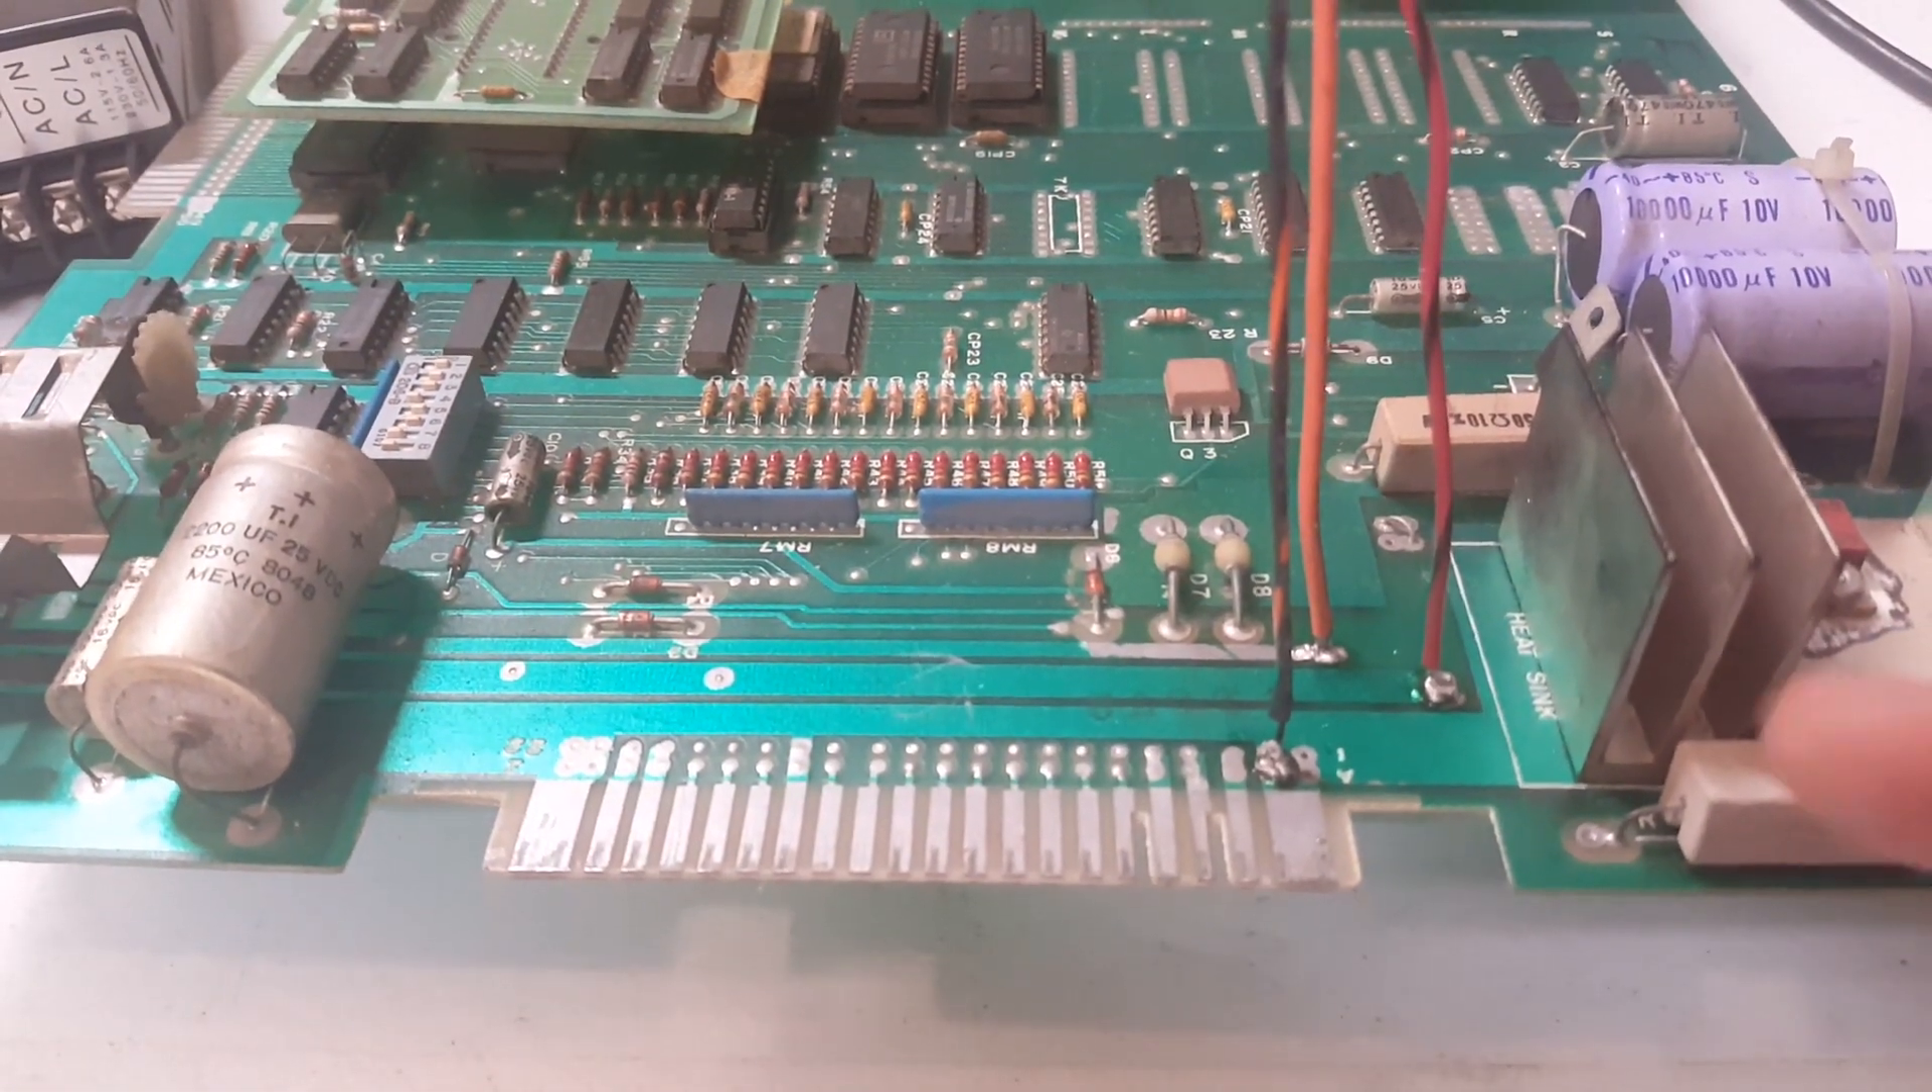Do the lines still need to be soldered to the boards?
No.